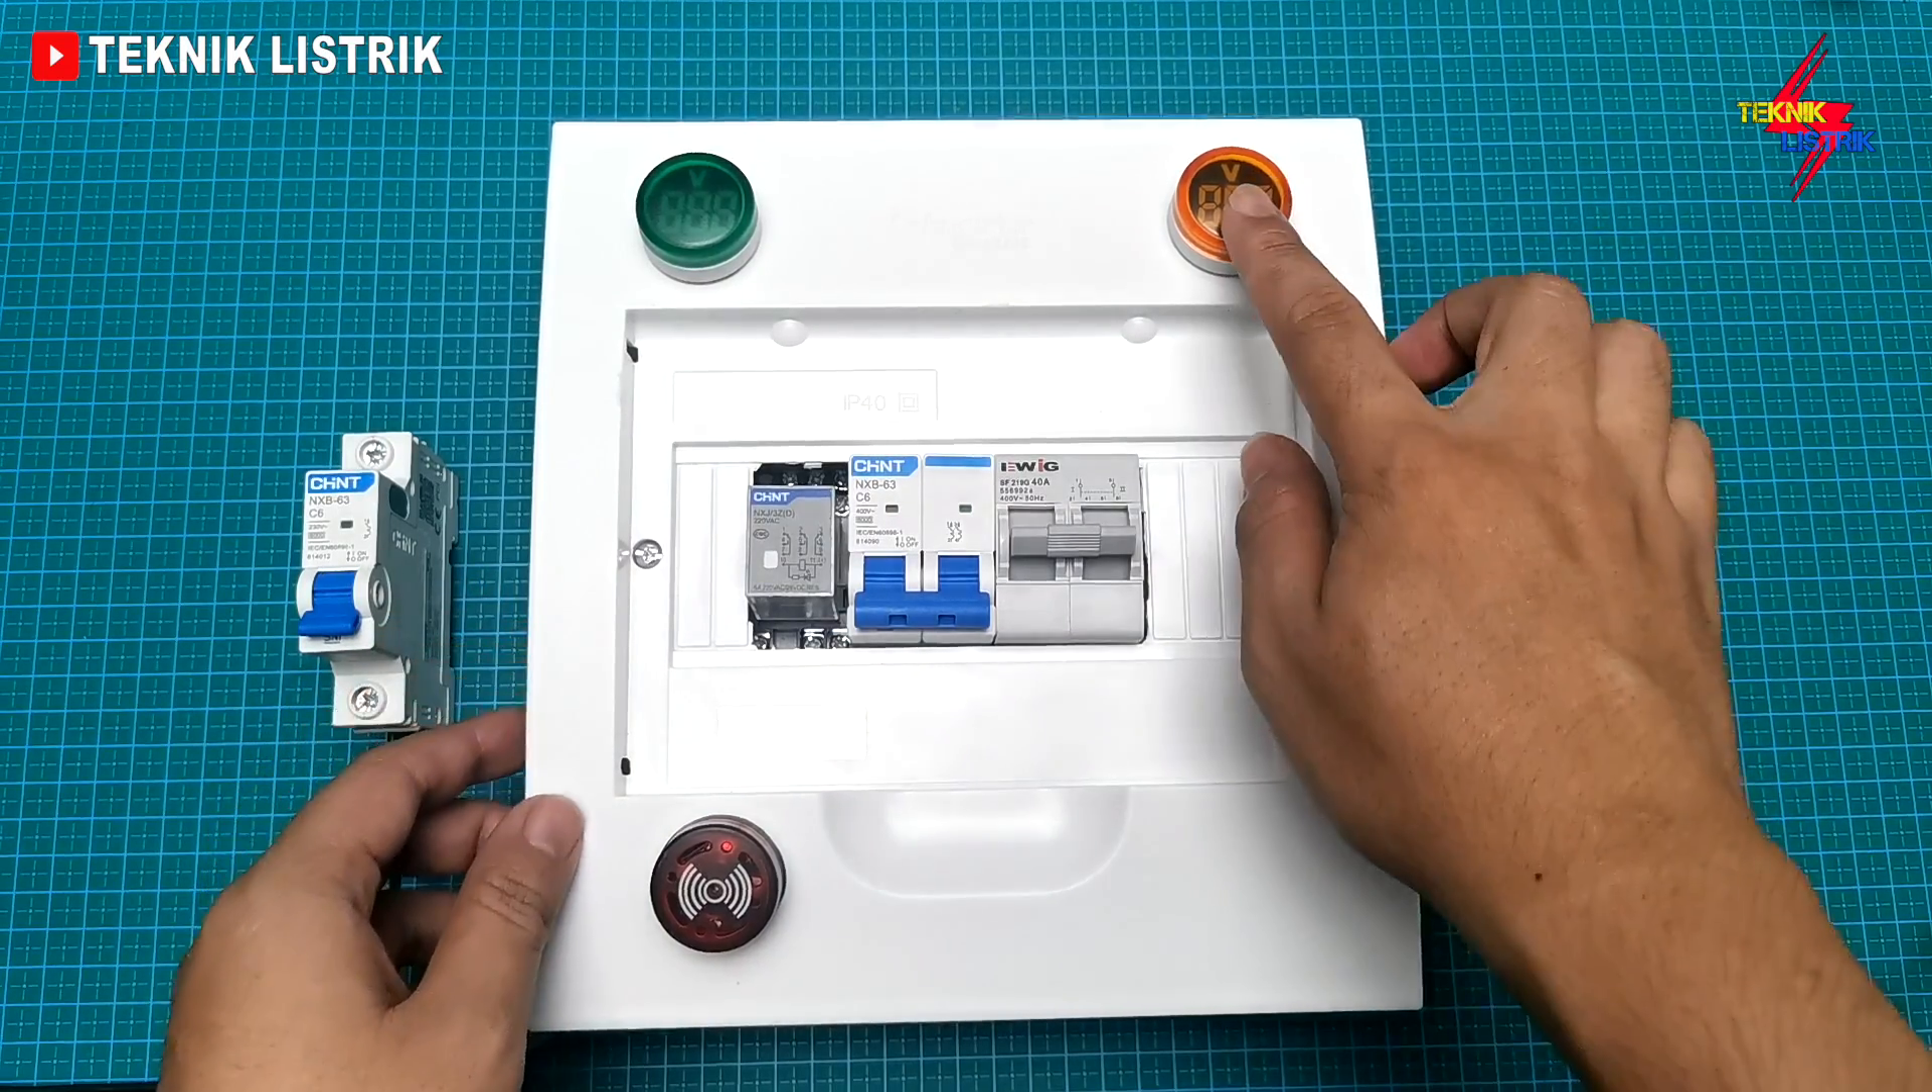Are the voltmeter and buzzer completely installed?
Yes.